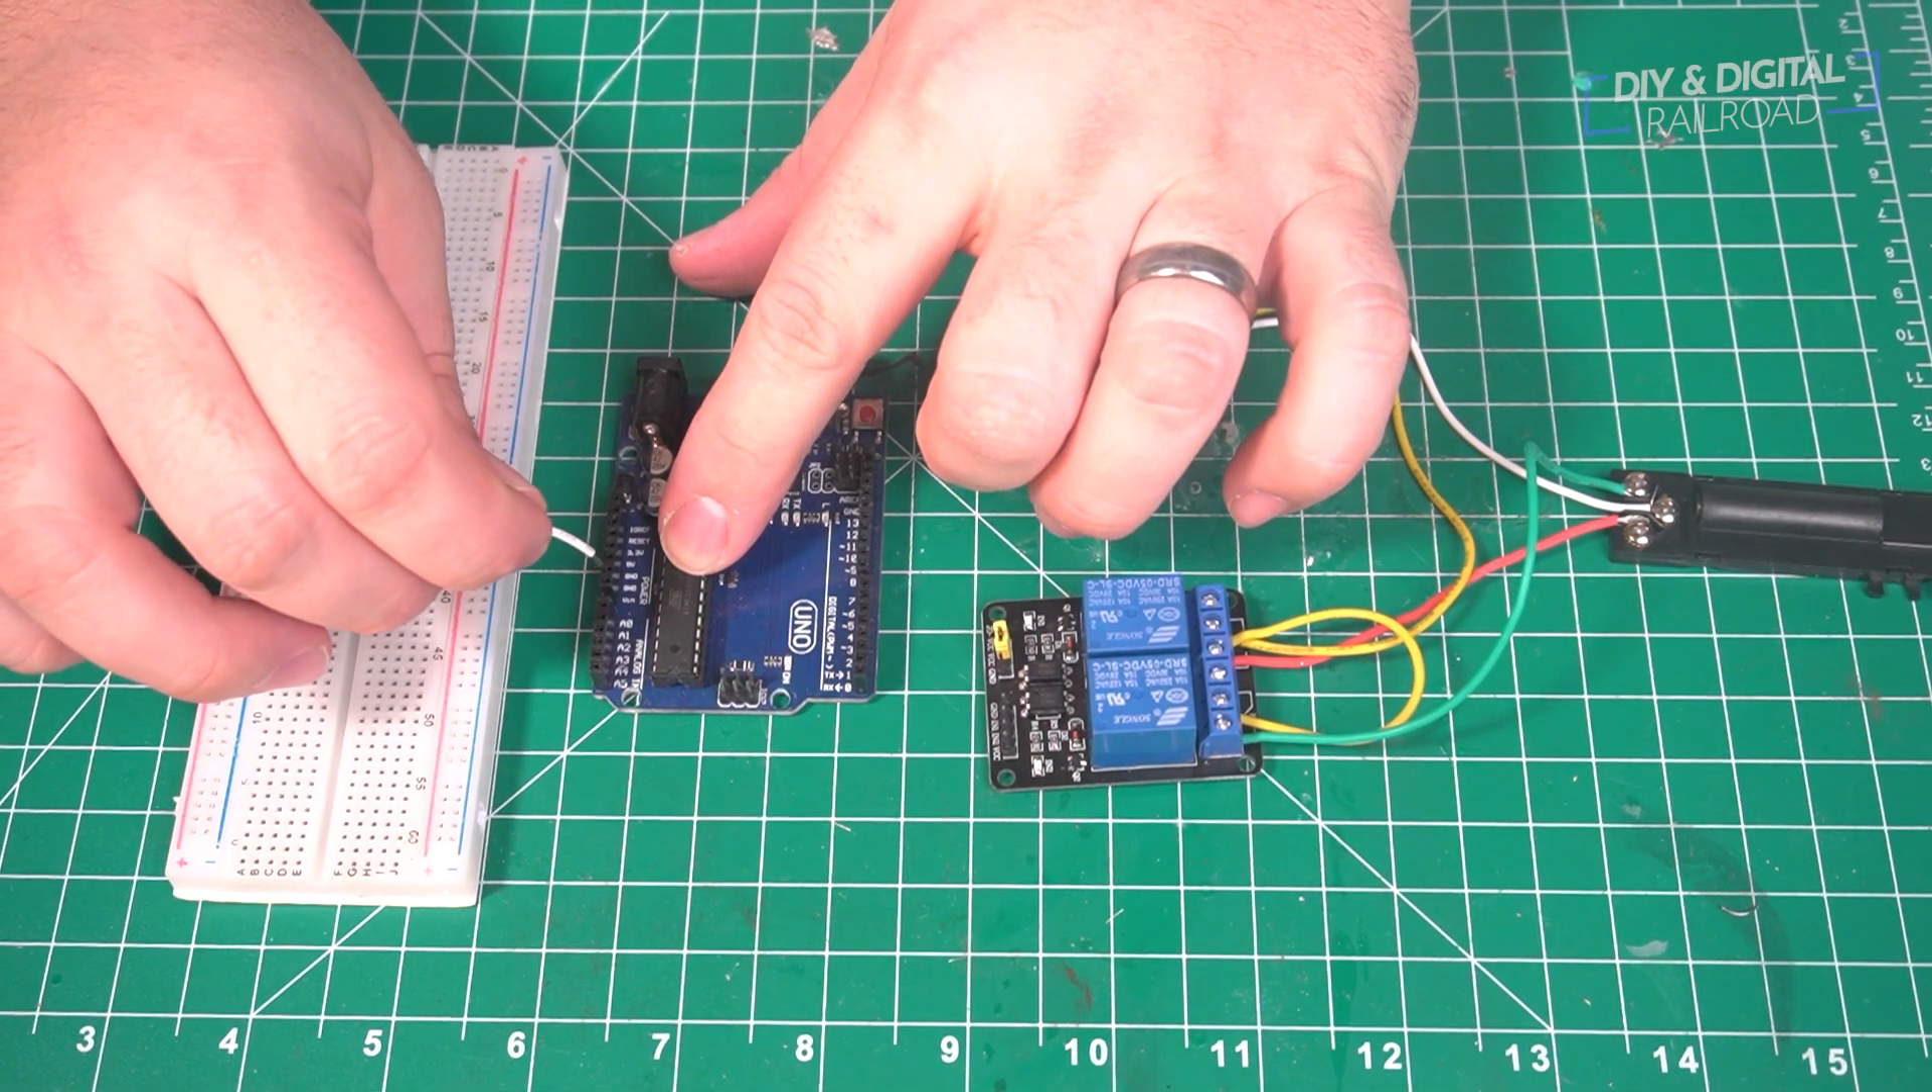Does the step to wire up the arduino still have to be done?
Yes.